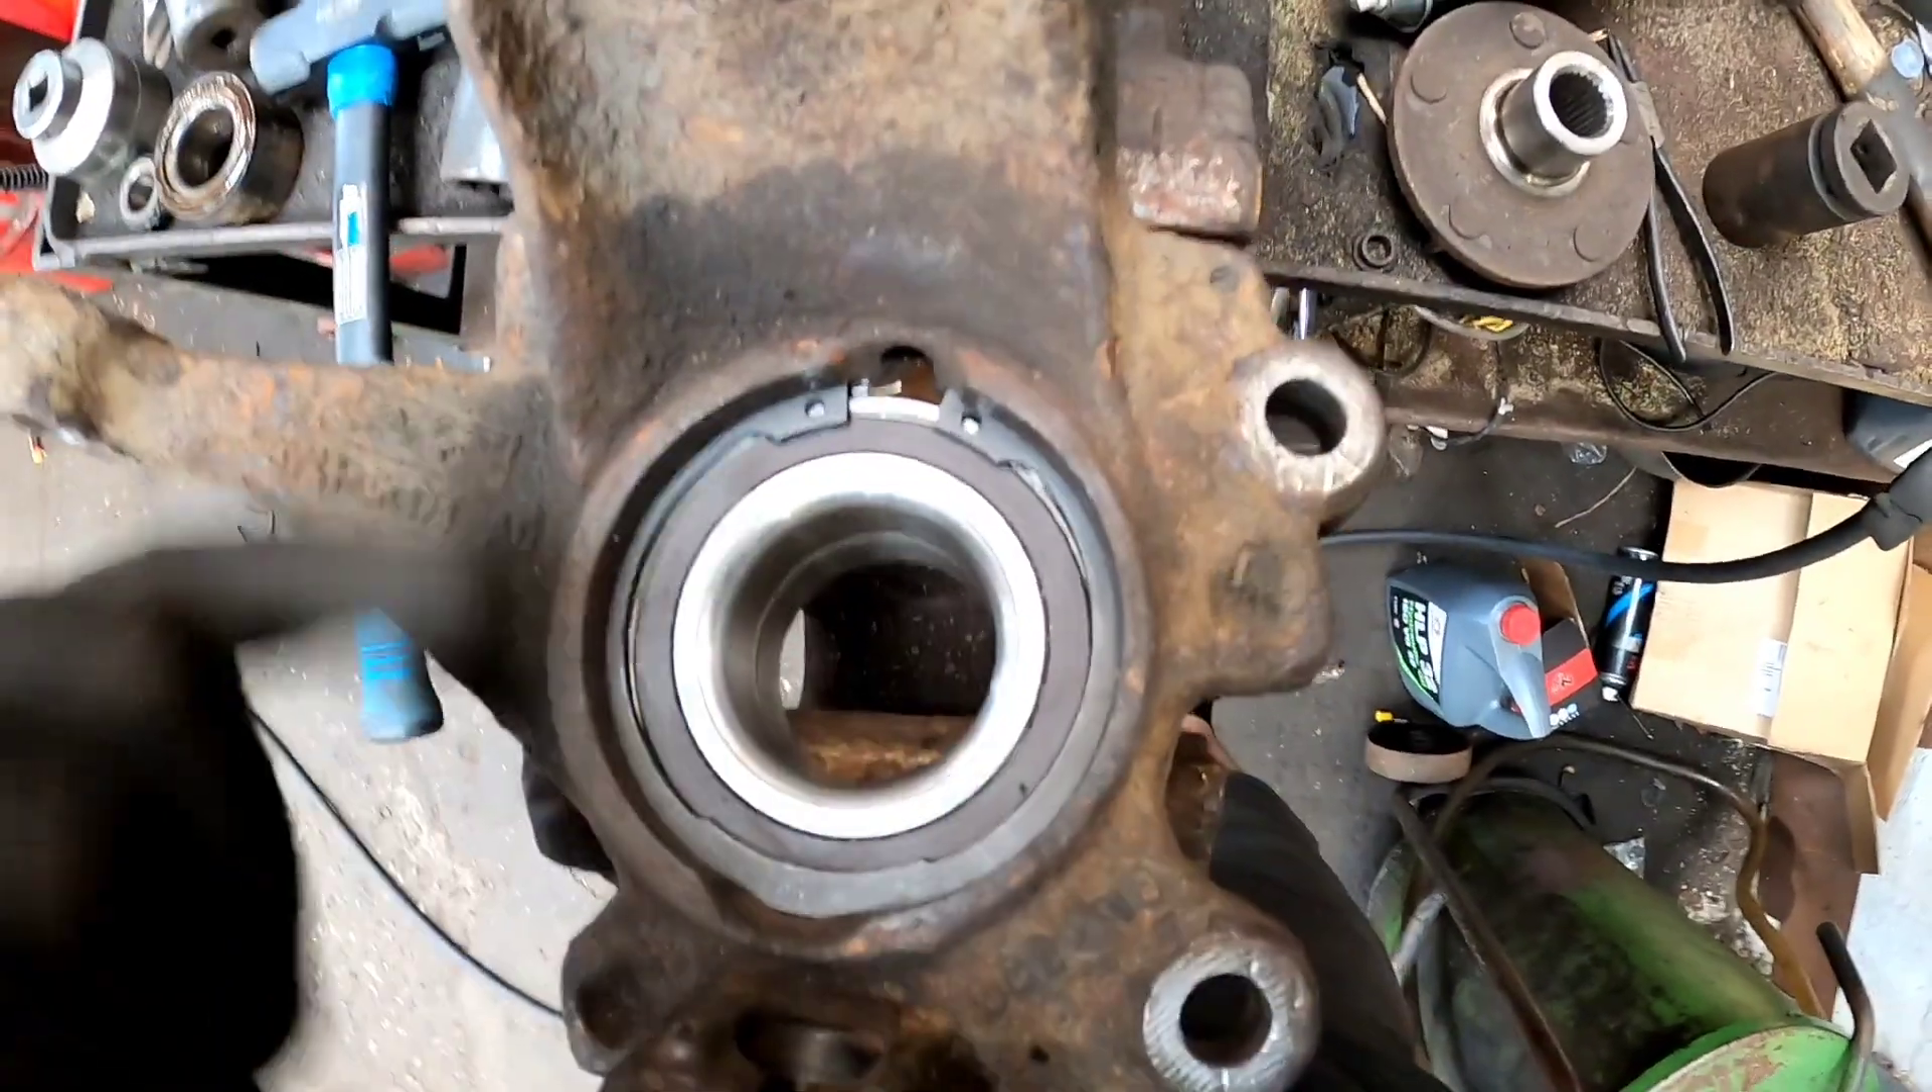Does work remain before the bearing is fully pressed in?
No.